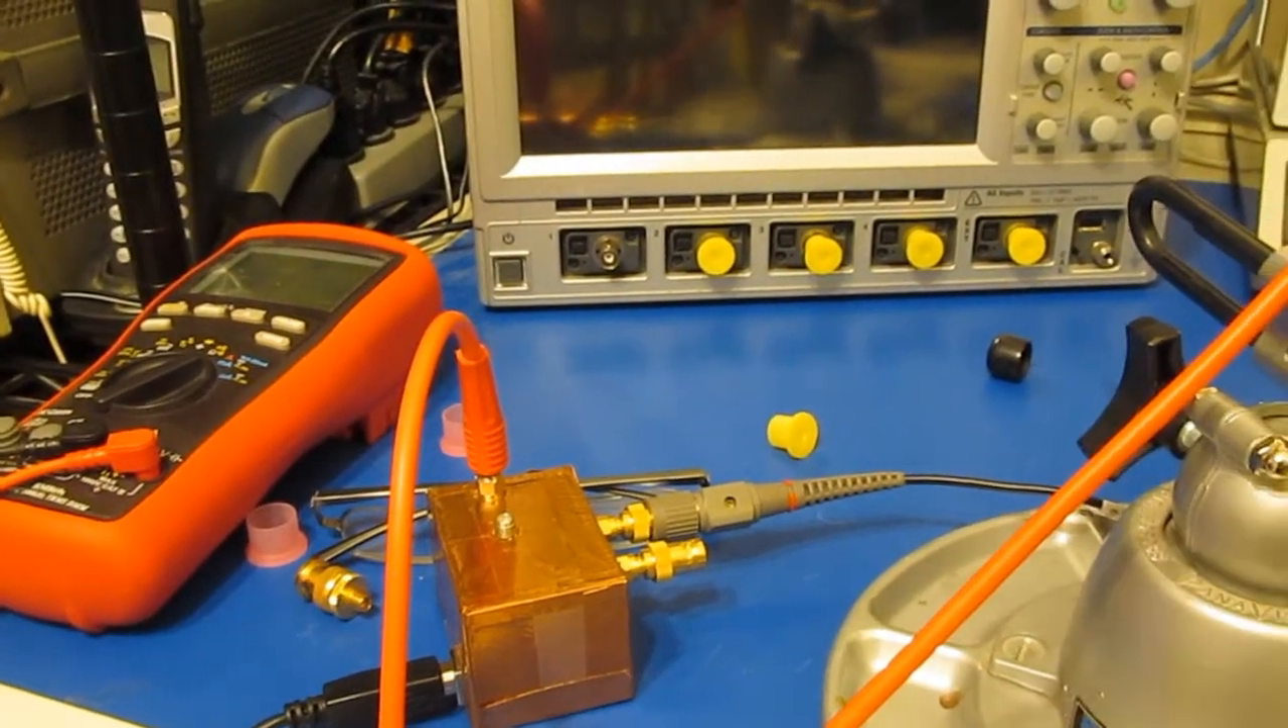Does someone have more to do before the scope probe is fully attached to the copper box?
No.